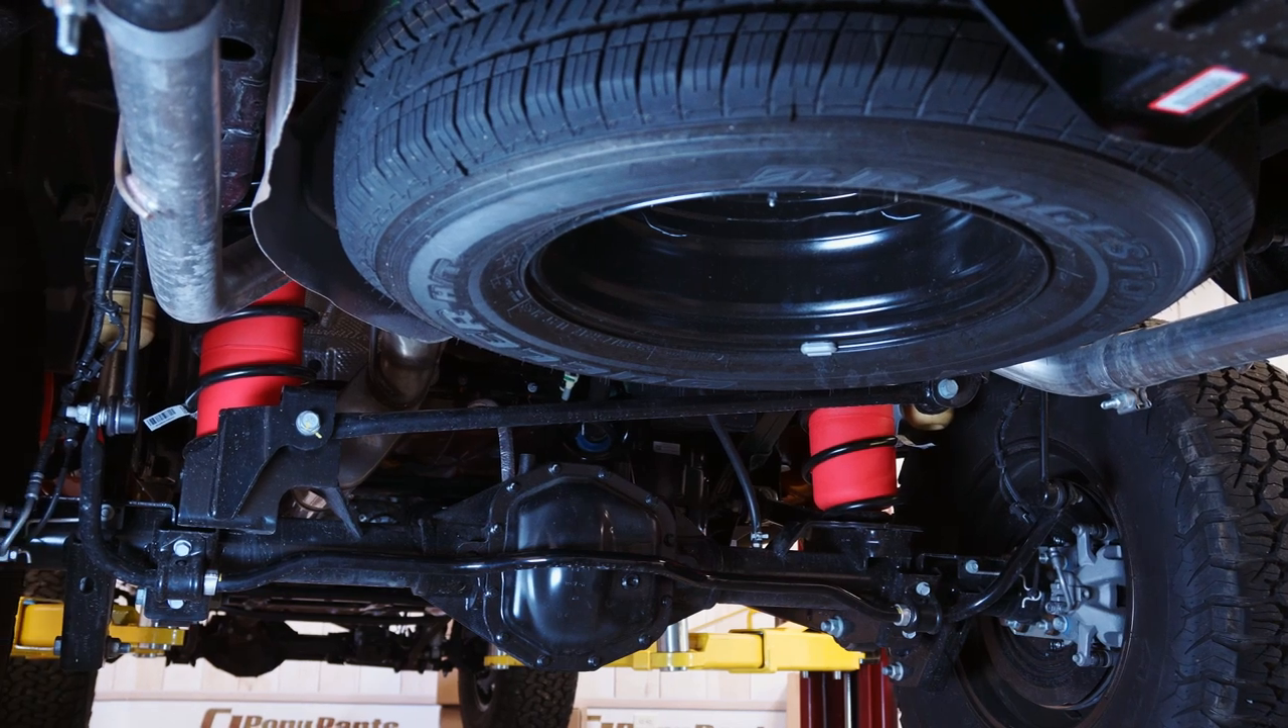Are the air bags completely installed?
Yes.